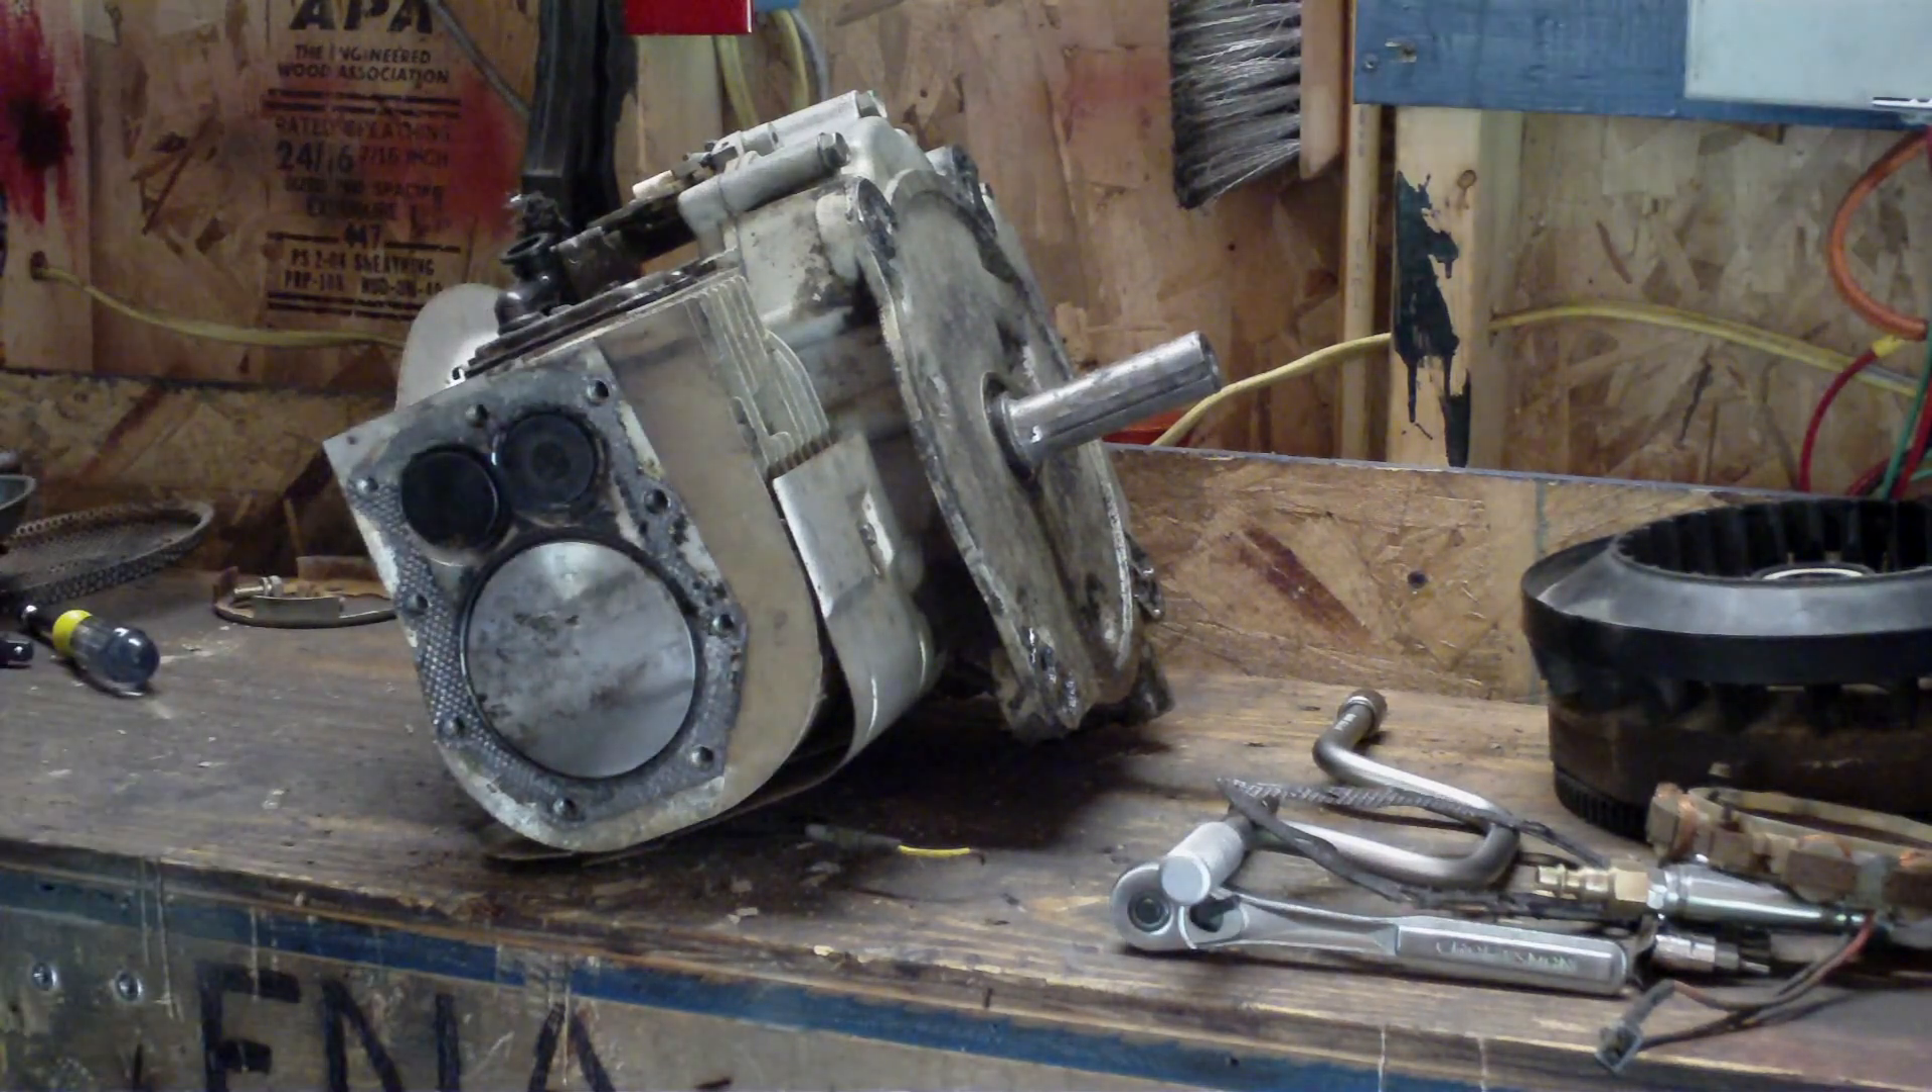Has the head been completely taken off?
Yes.